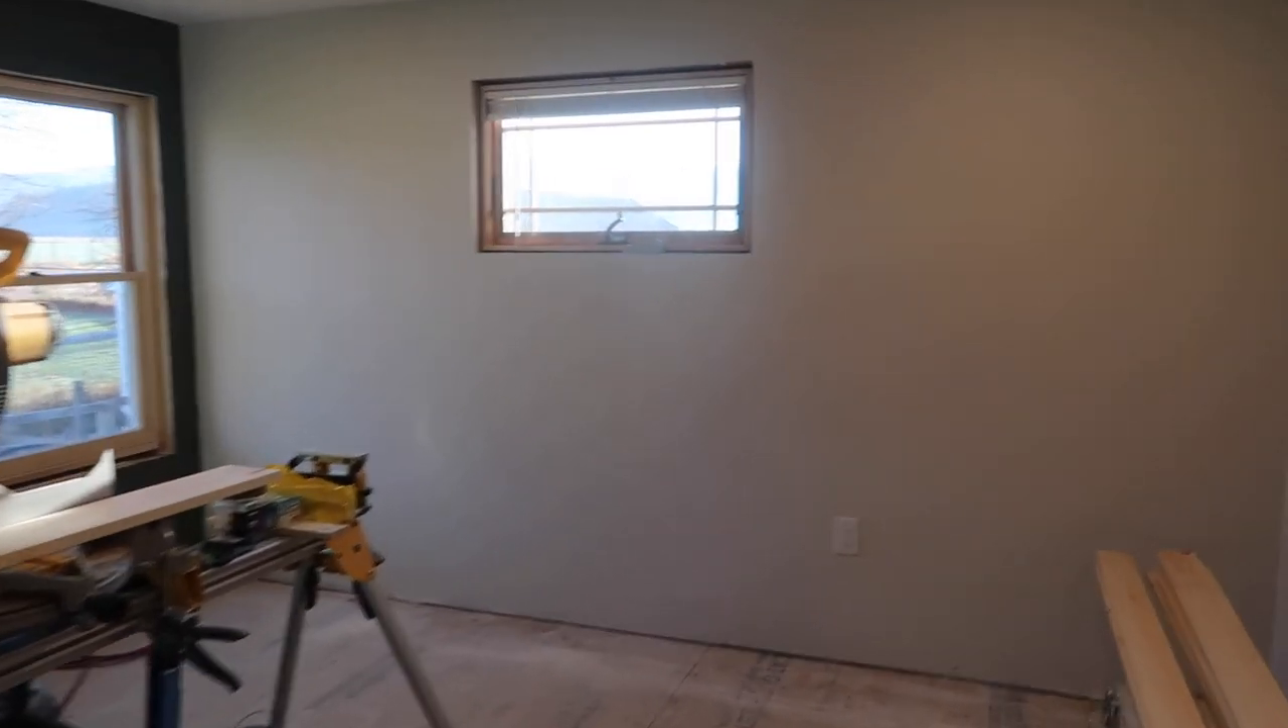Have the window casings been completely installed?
No.